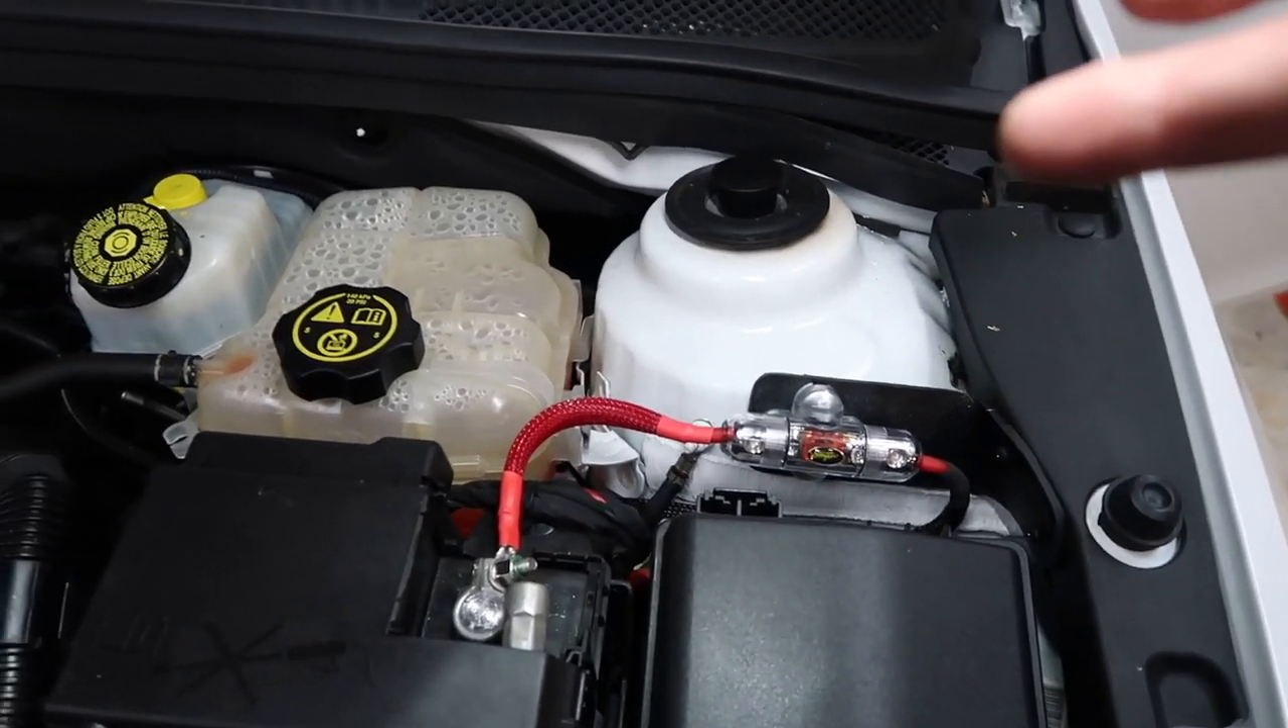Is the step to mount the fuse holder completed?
Yes.